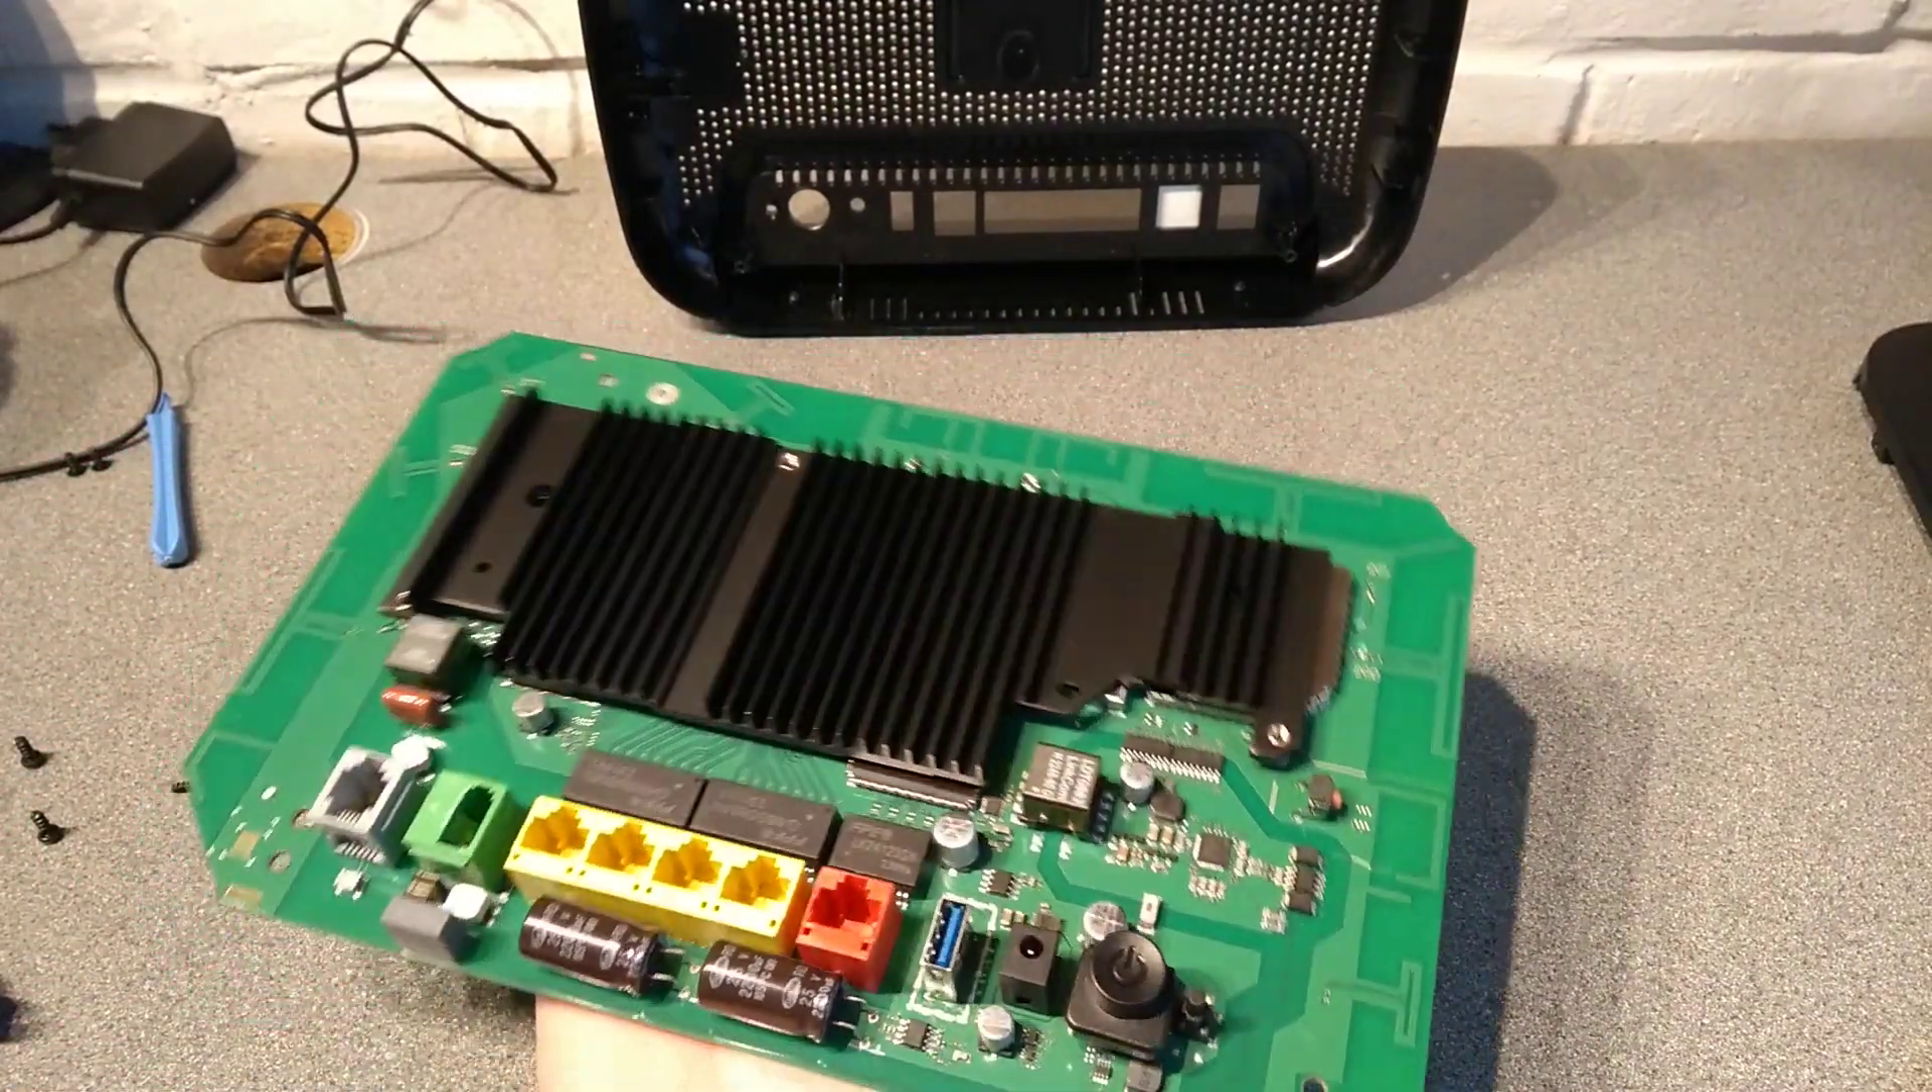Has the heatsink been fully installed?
Yes.